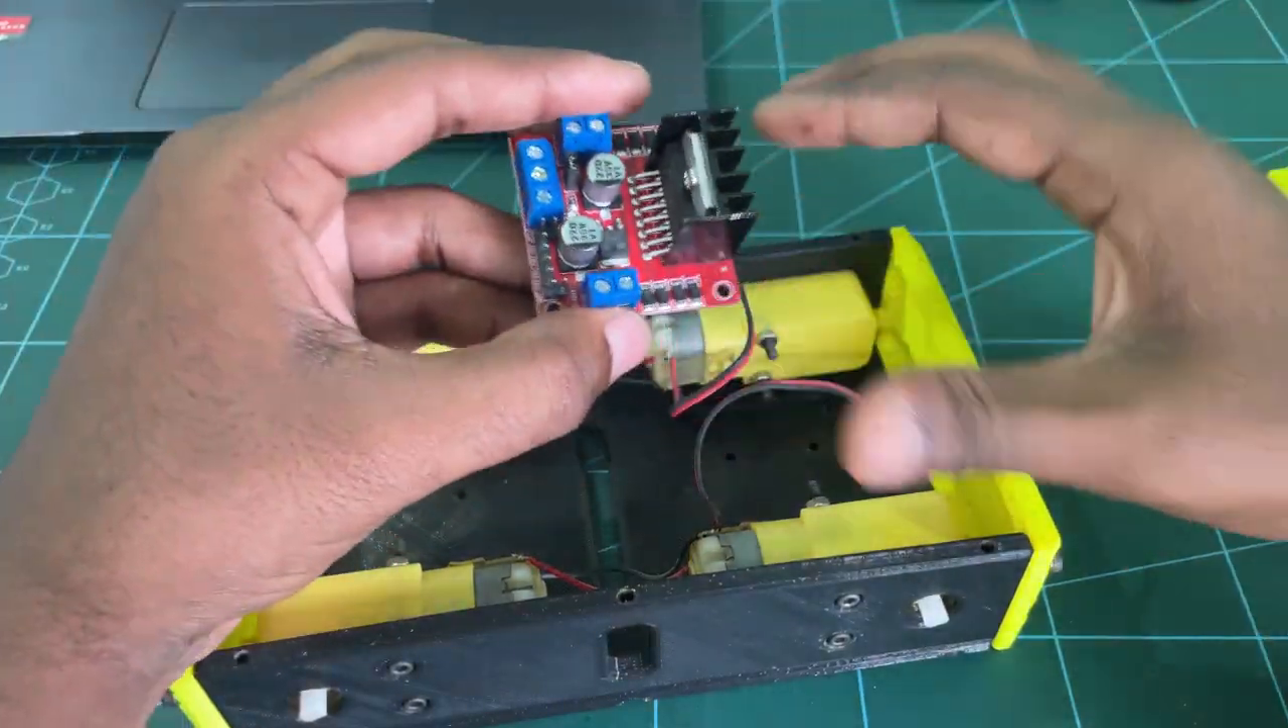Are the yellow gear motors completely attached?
Yes.